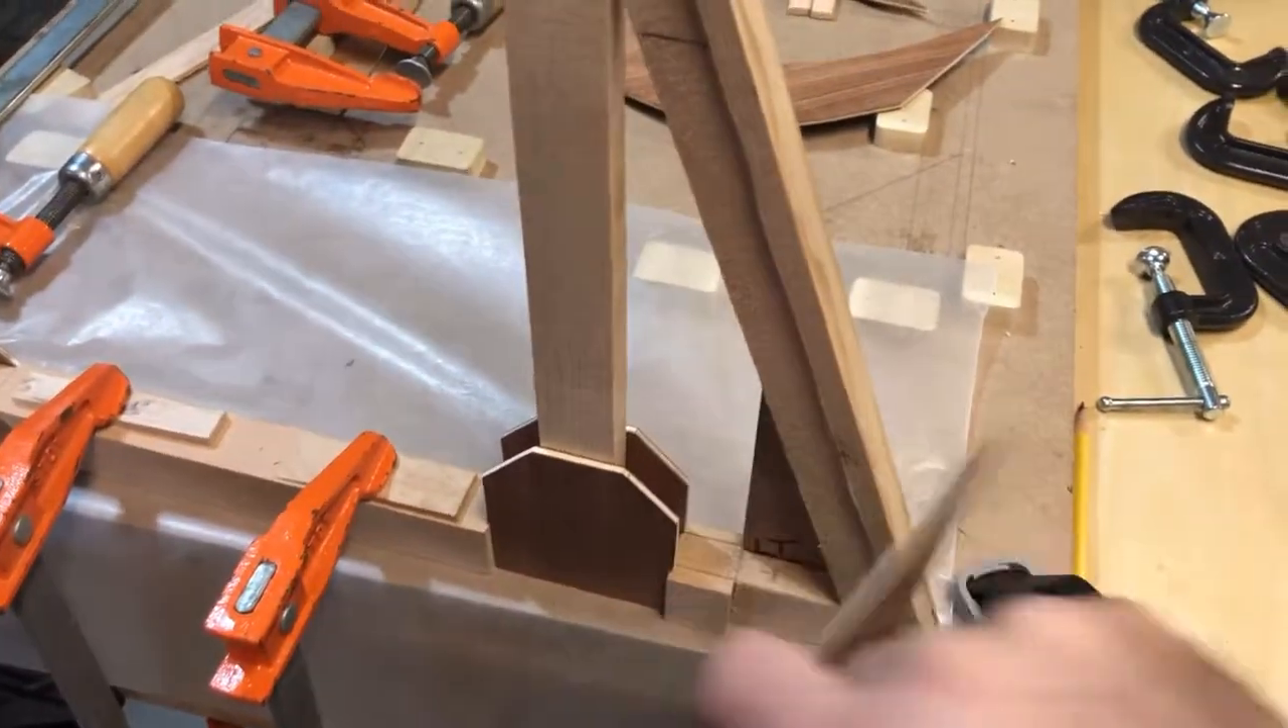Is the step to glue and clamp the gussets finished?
No.